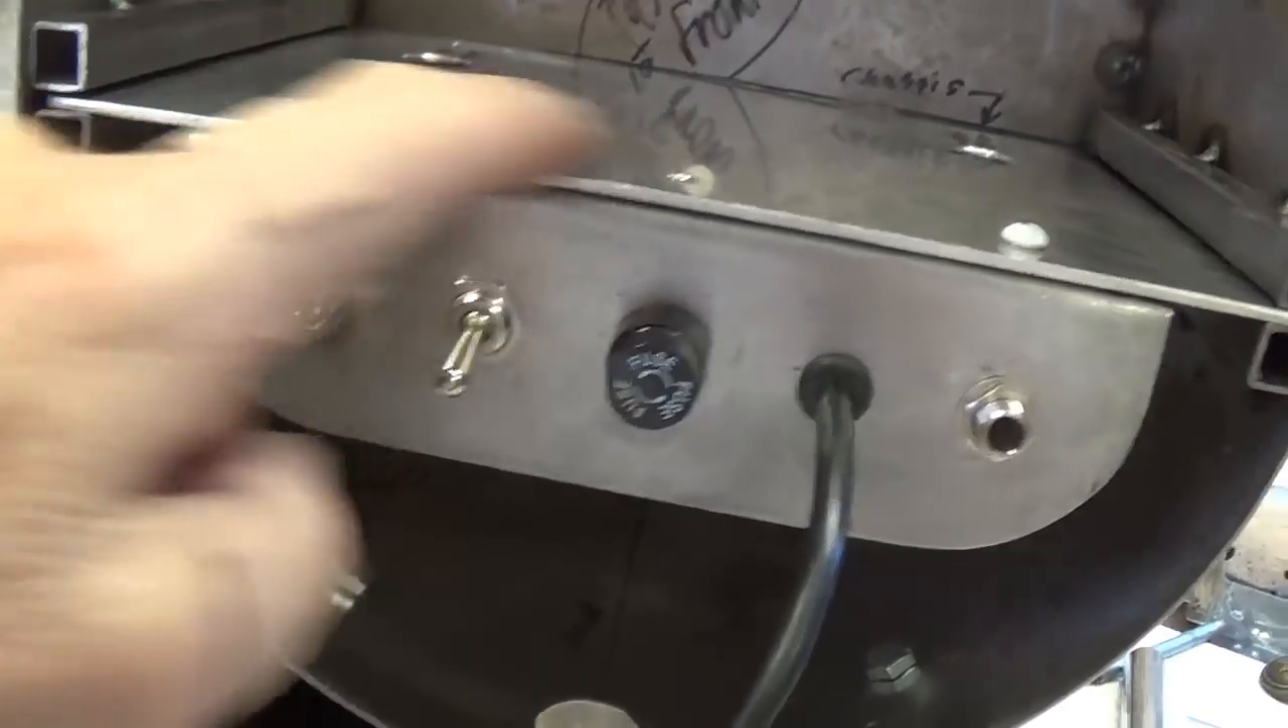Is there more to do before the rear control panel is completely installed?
No.